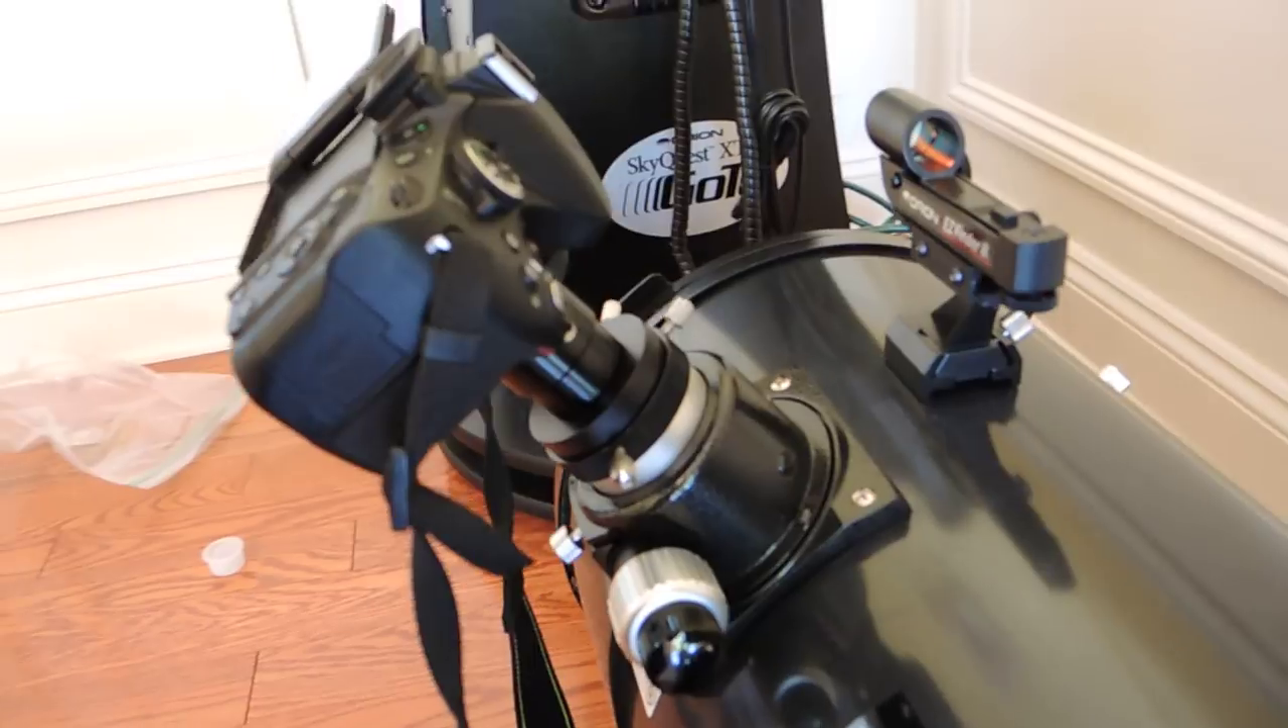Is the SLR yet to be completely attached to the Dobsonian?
No.